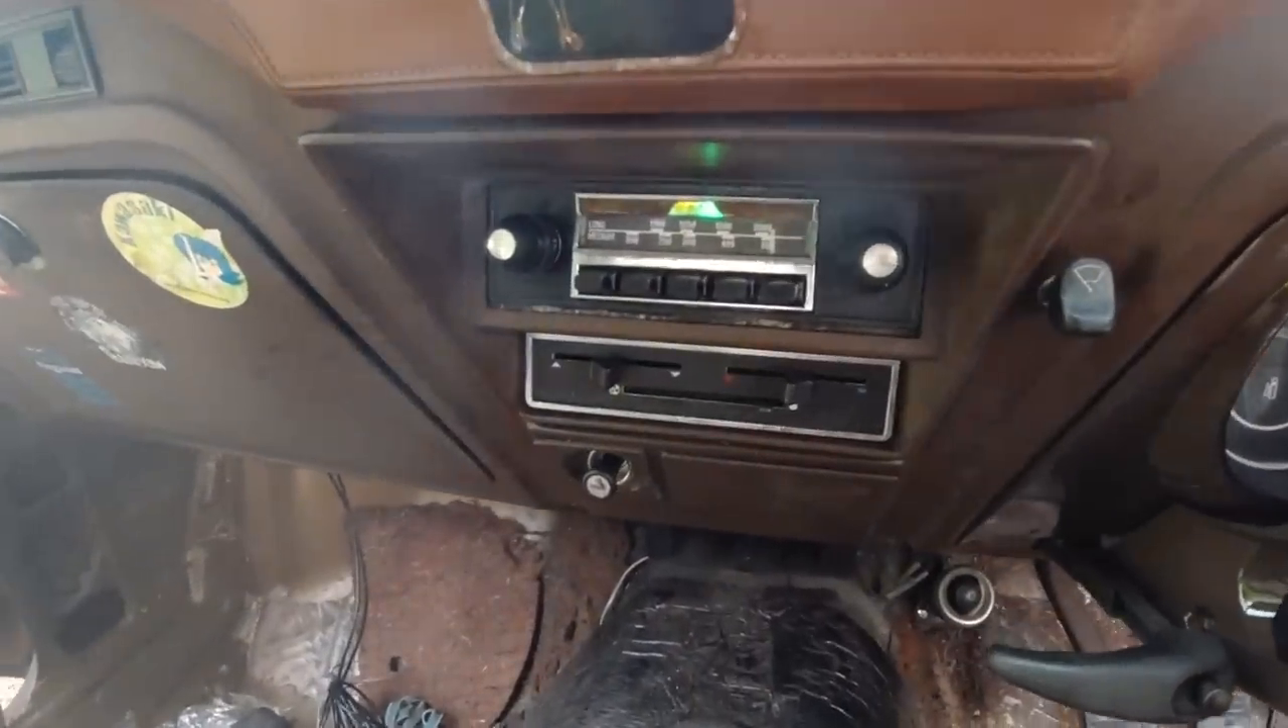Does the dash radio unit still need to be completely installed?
No.